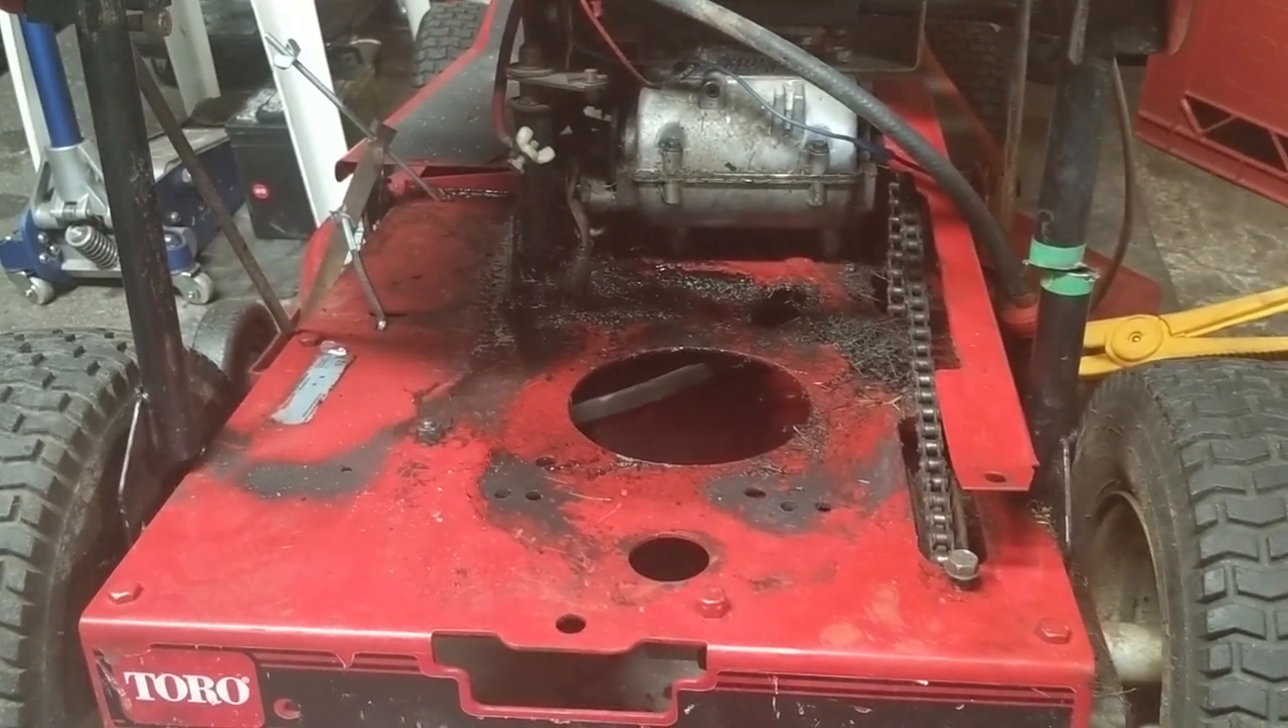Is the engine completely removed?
Yes.